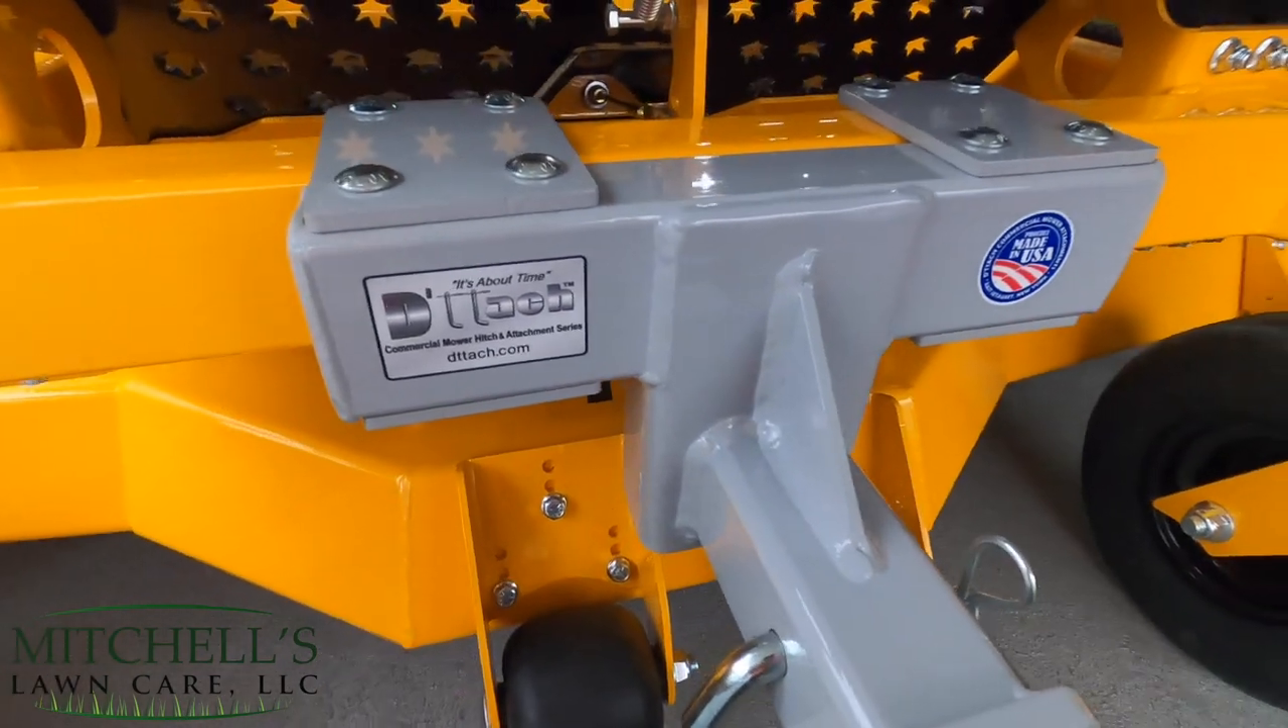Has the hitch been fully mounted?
Yes.